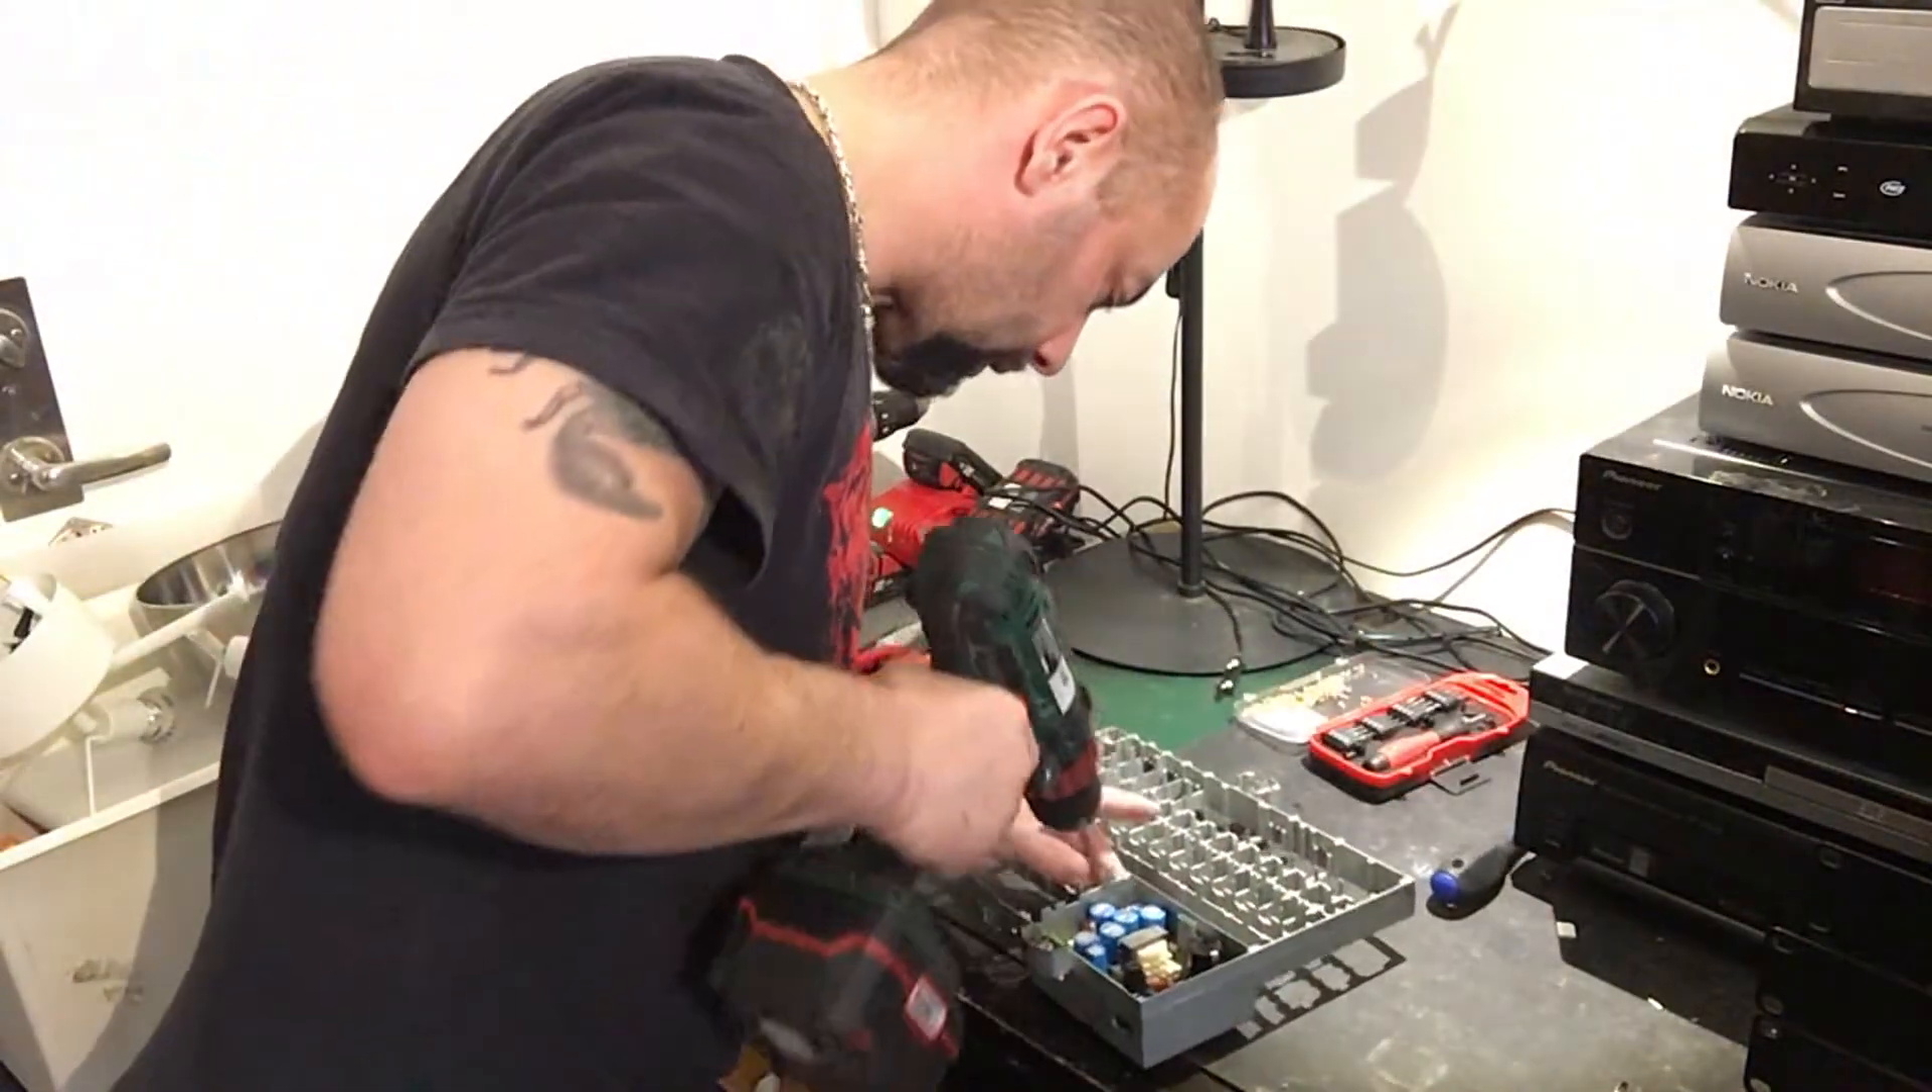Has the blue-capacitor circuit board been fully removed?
No.